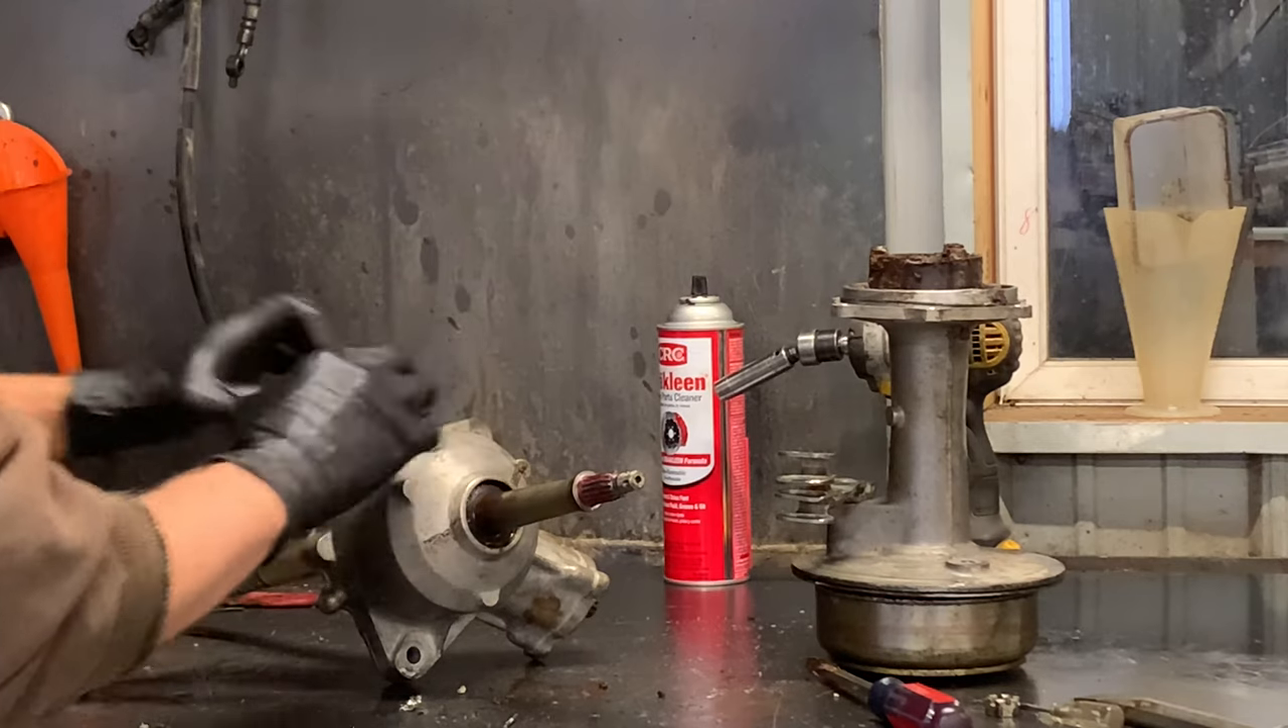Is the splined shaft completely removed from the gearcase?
No.